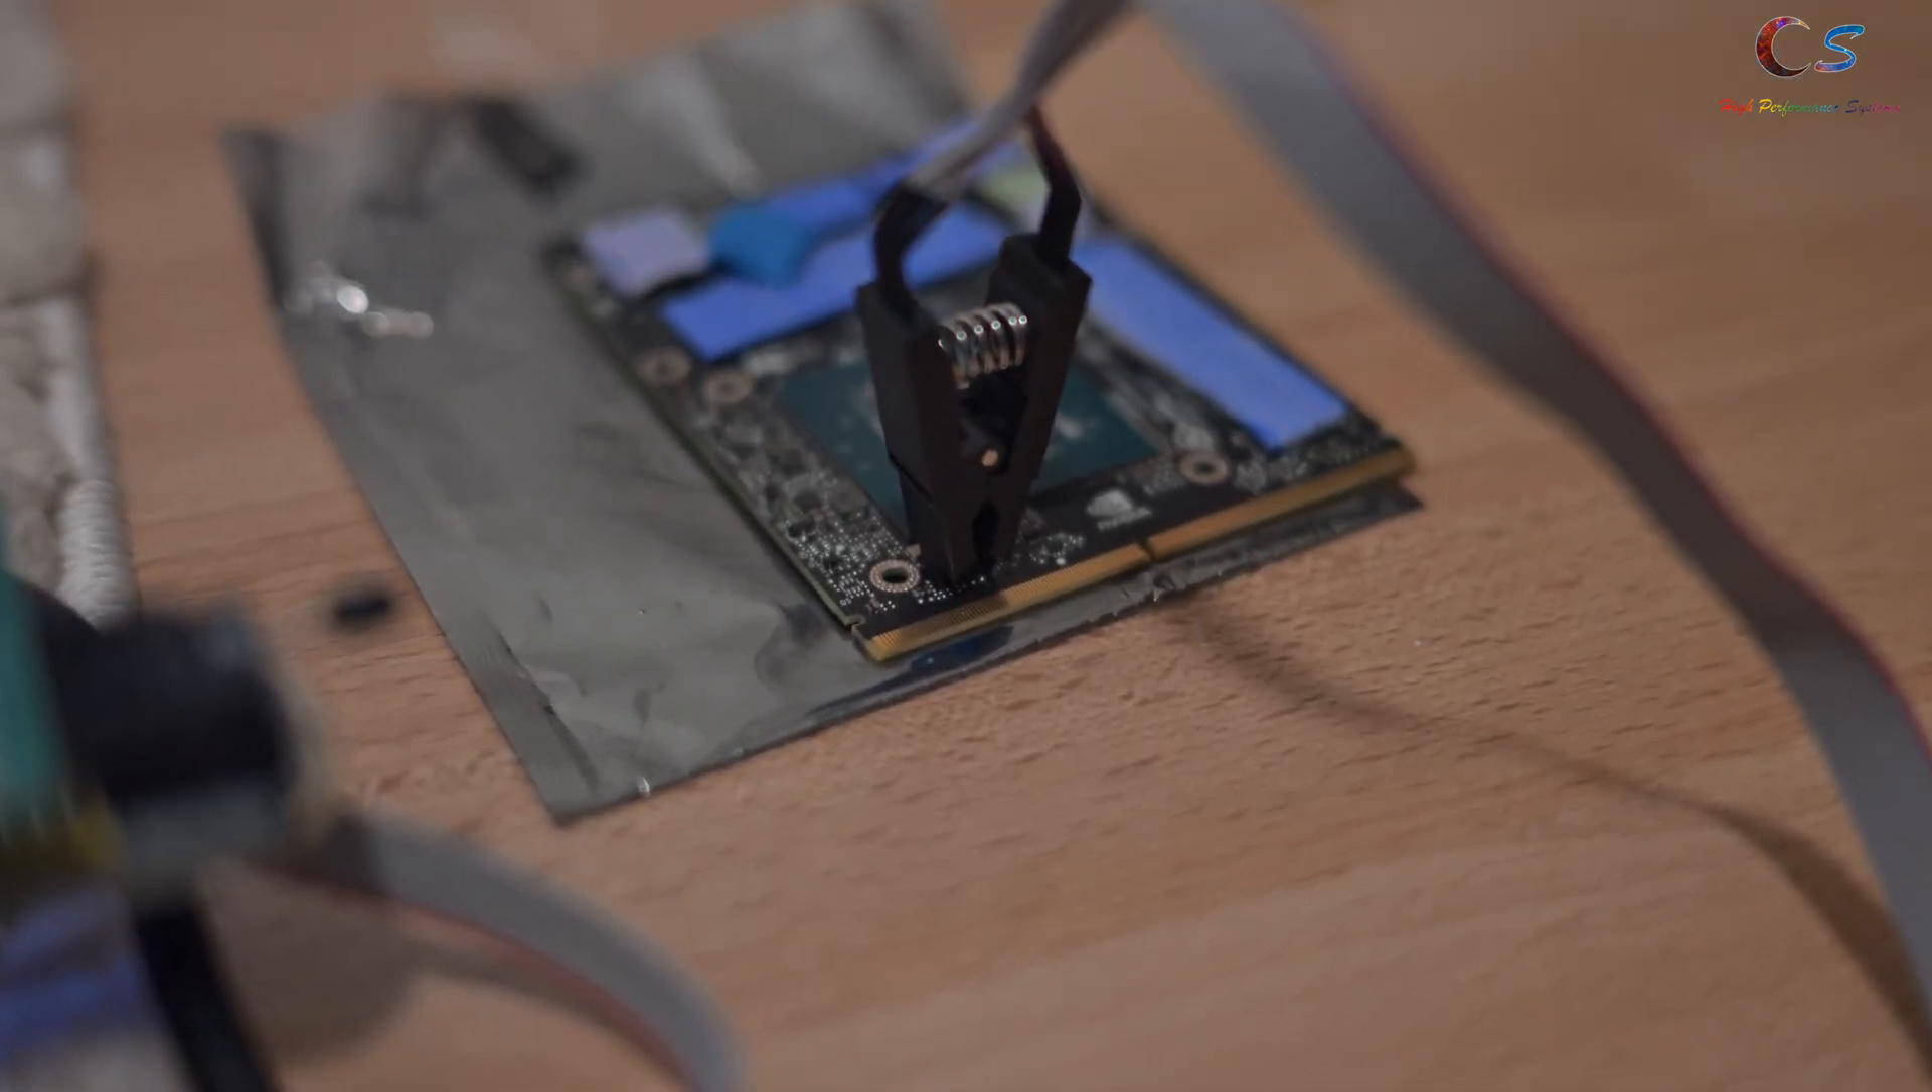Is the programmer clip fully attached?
Yes.